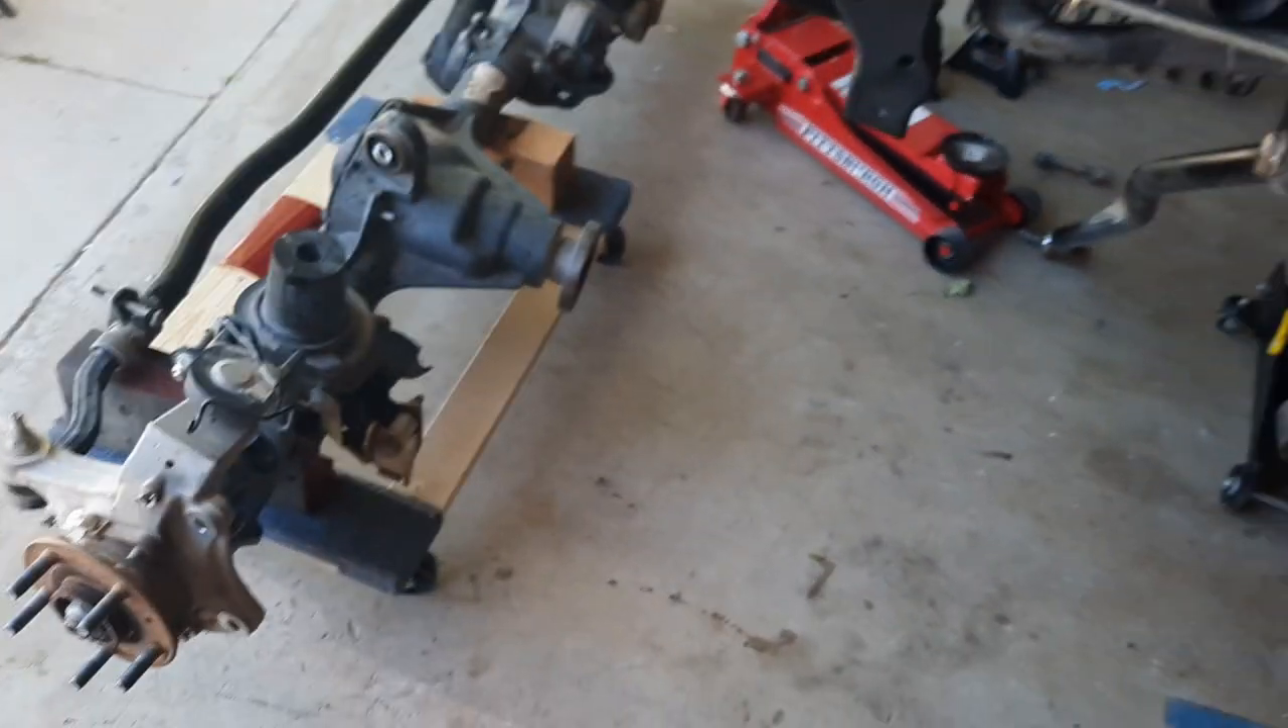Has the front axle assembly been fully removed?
Yes.